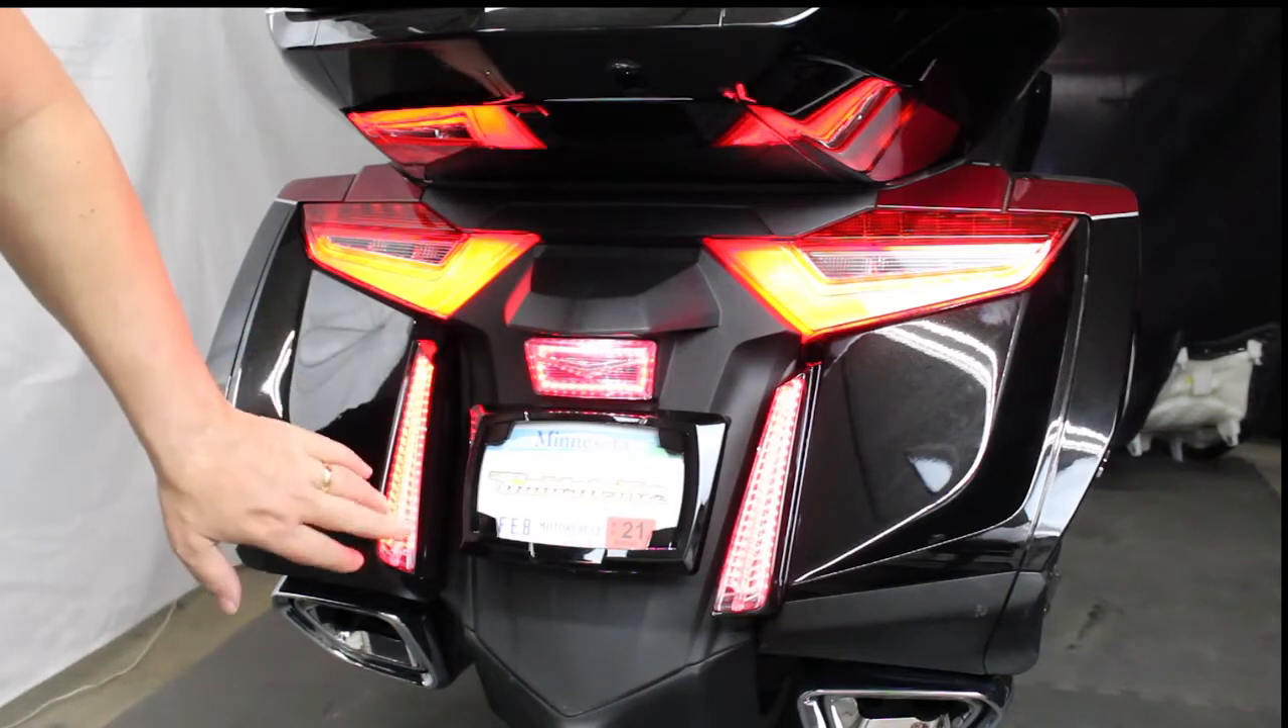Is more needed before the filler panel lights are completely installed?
No.